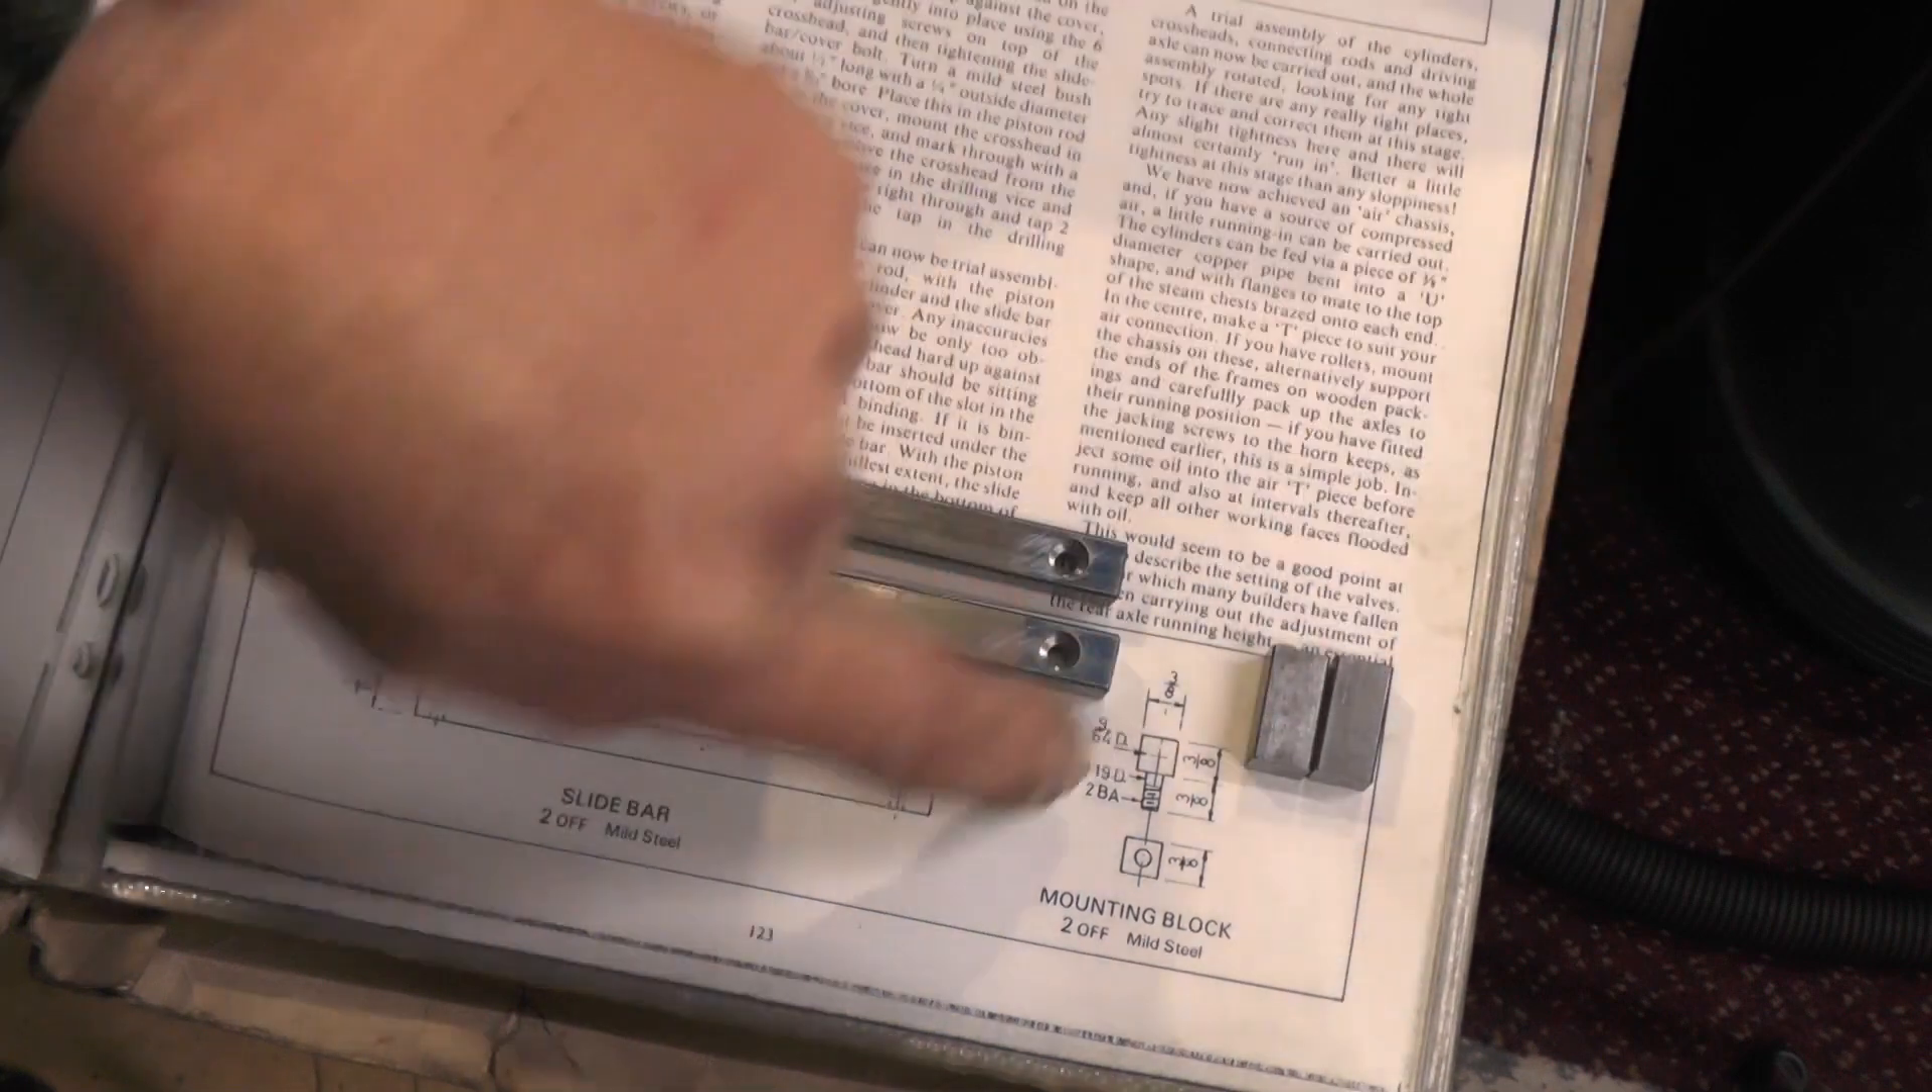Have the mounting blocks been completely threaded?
No.